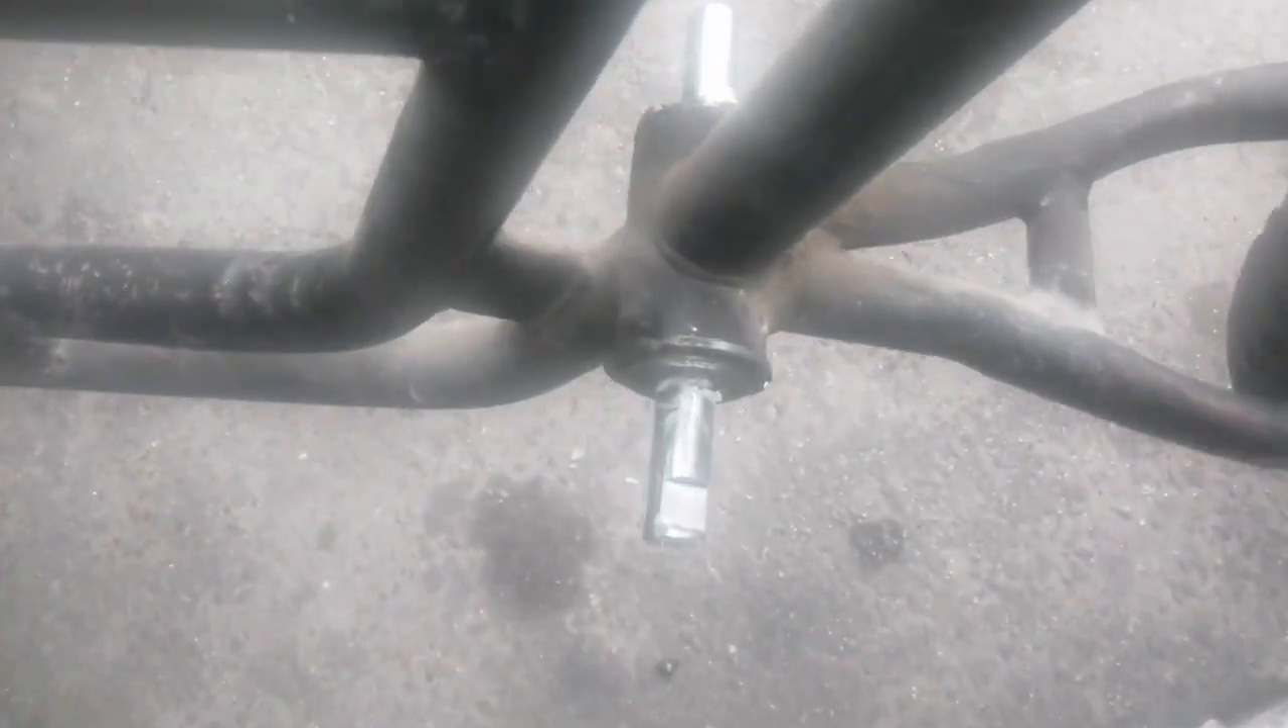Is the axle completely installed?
Yes.